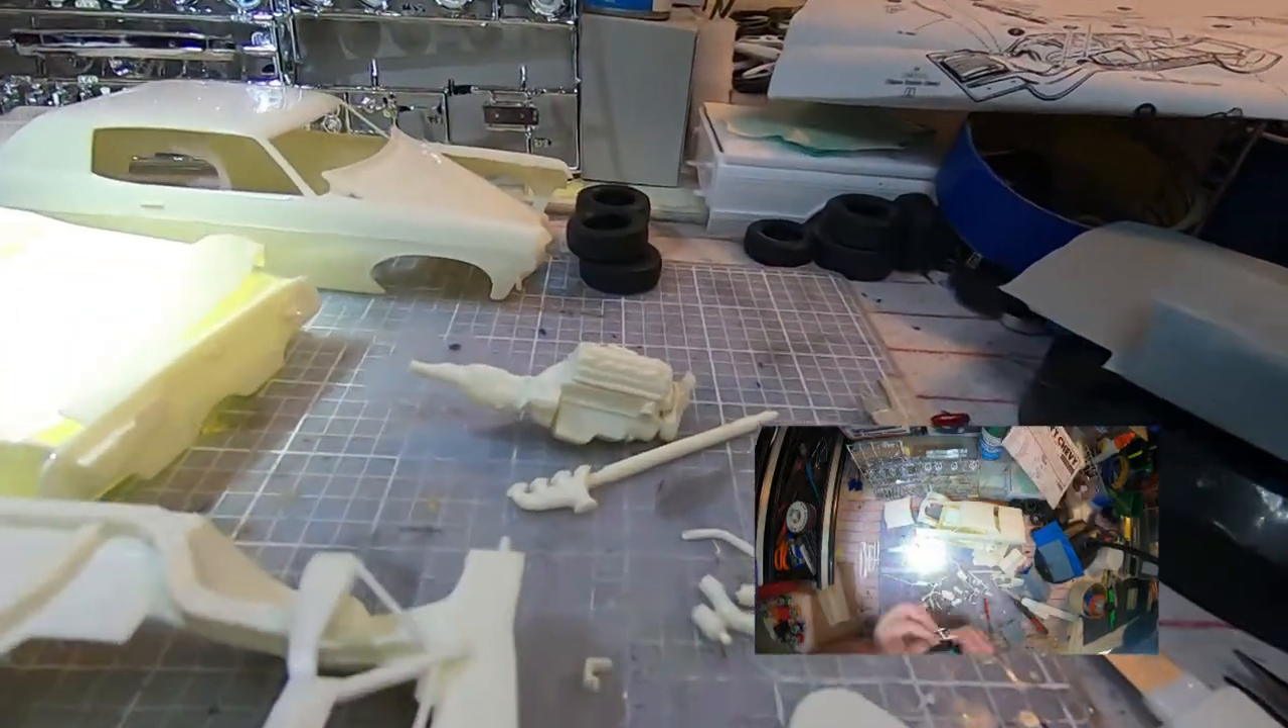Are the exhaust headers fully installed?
No.